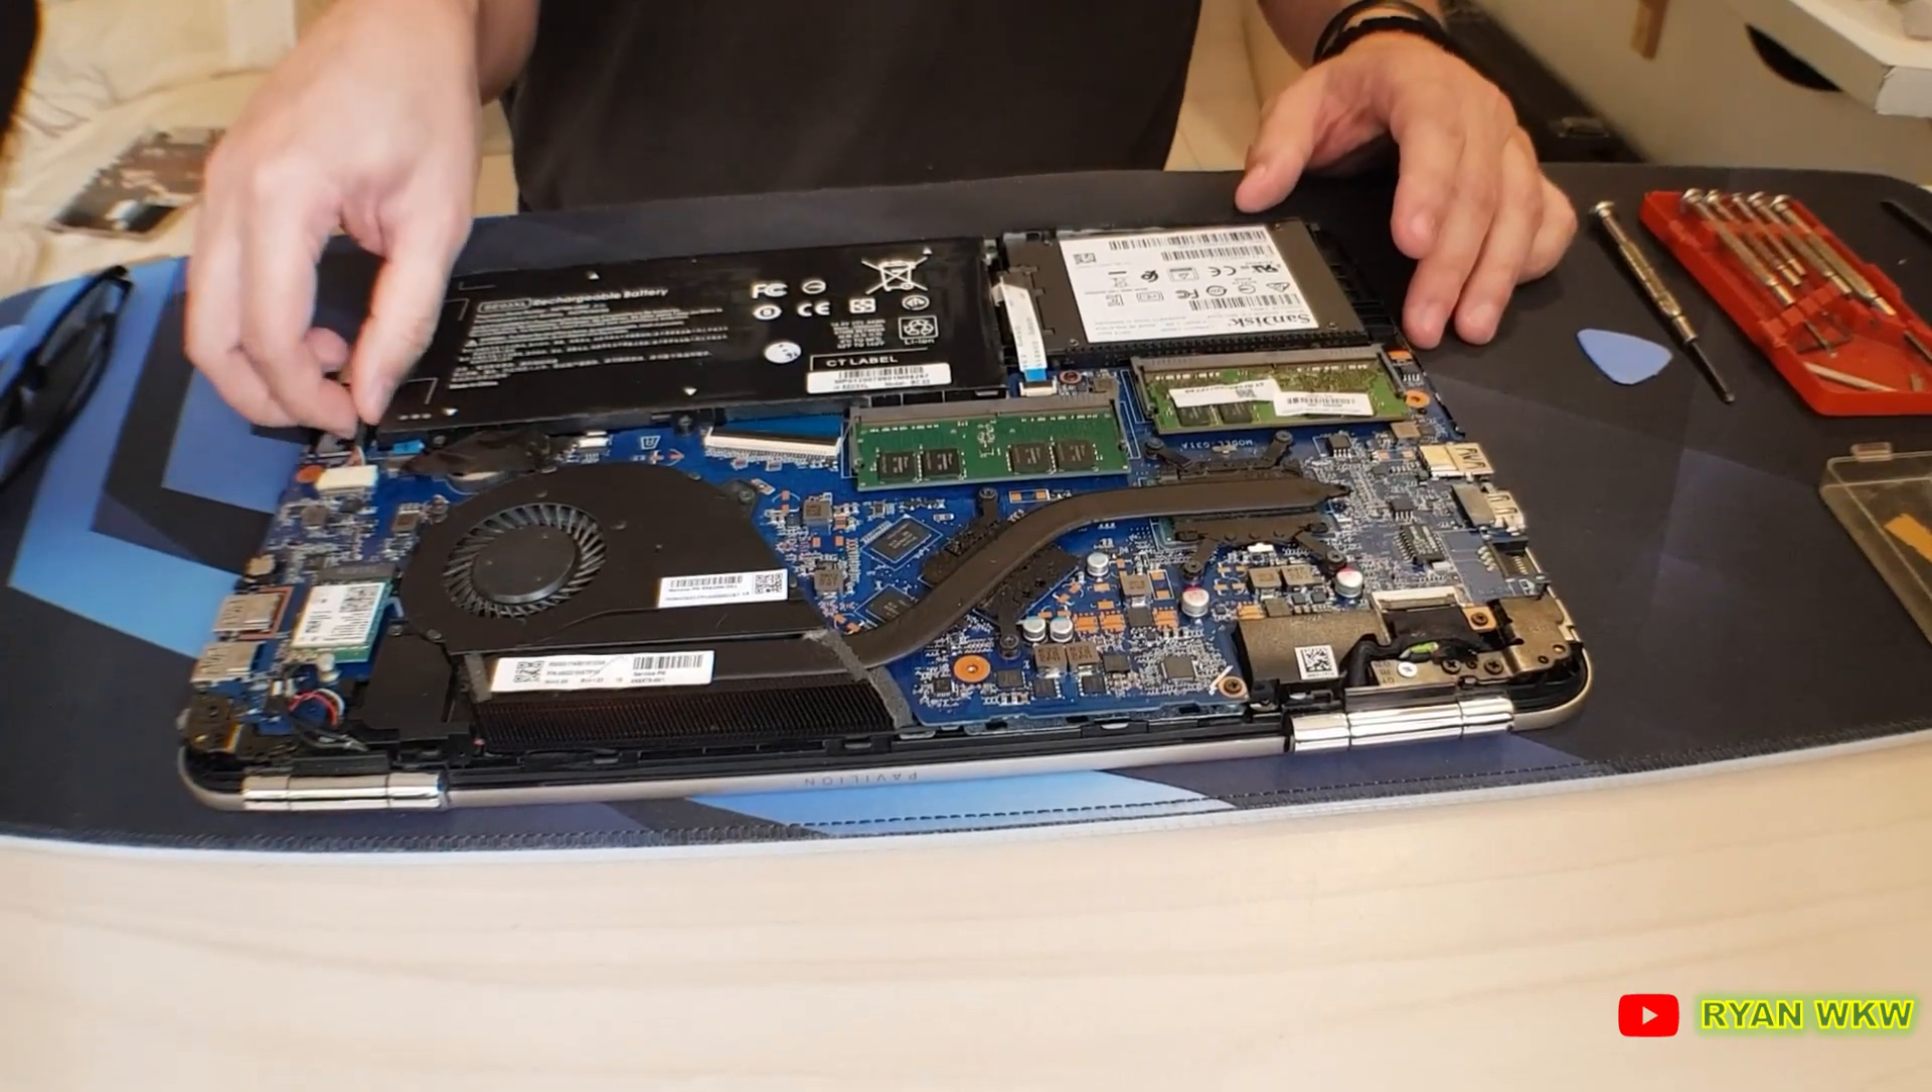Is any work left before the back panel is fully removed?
No.